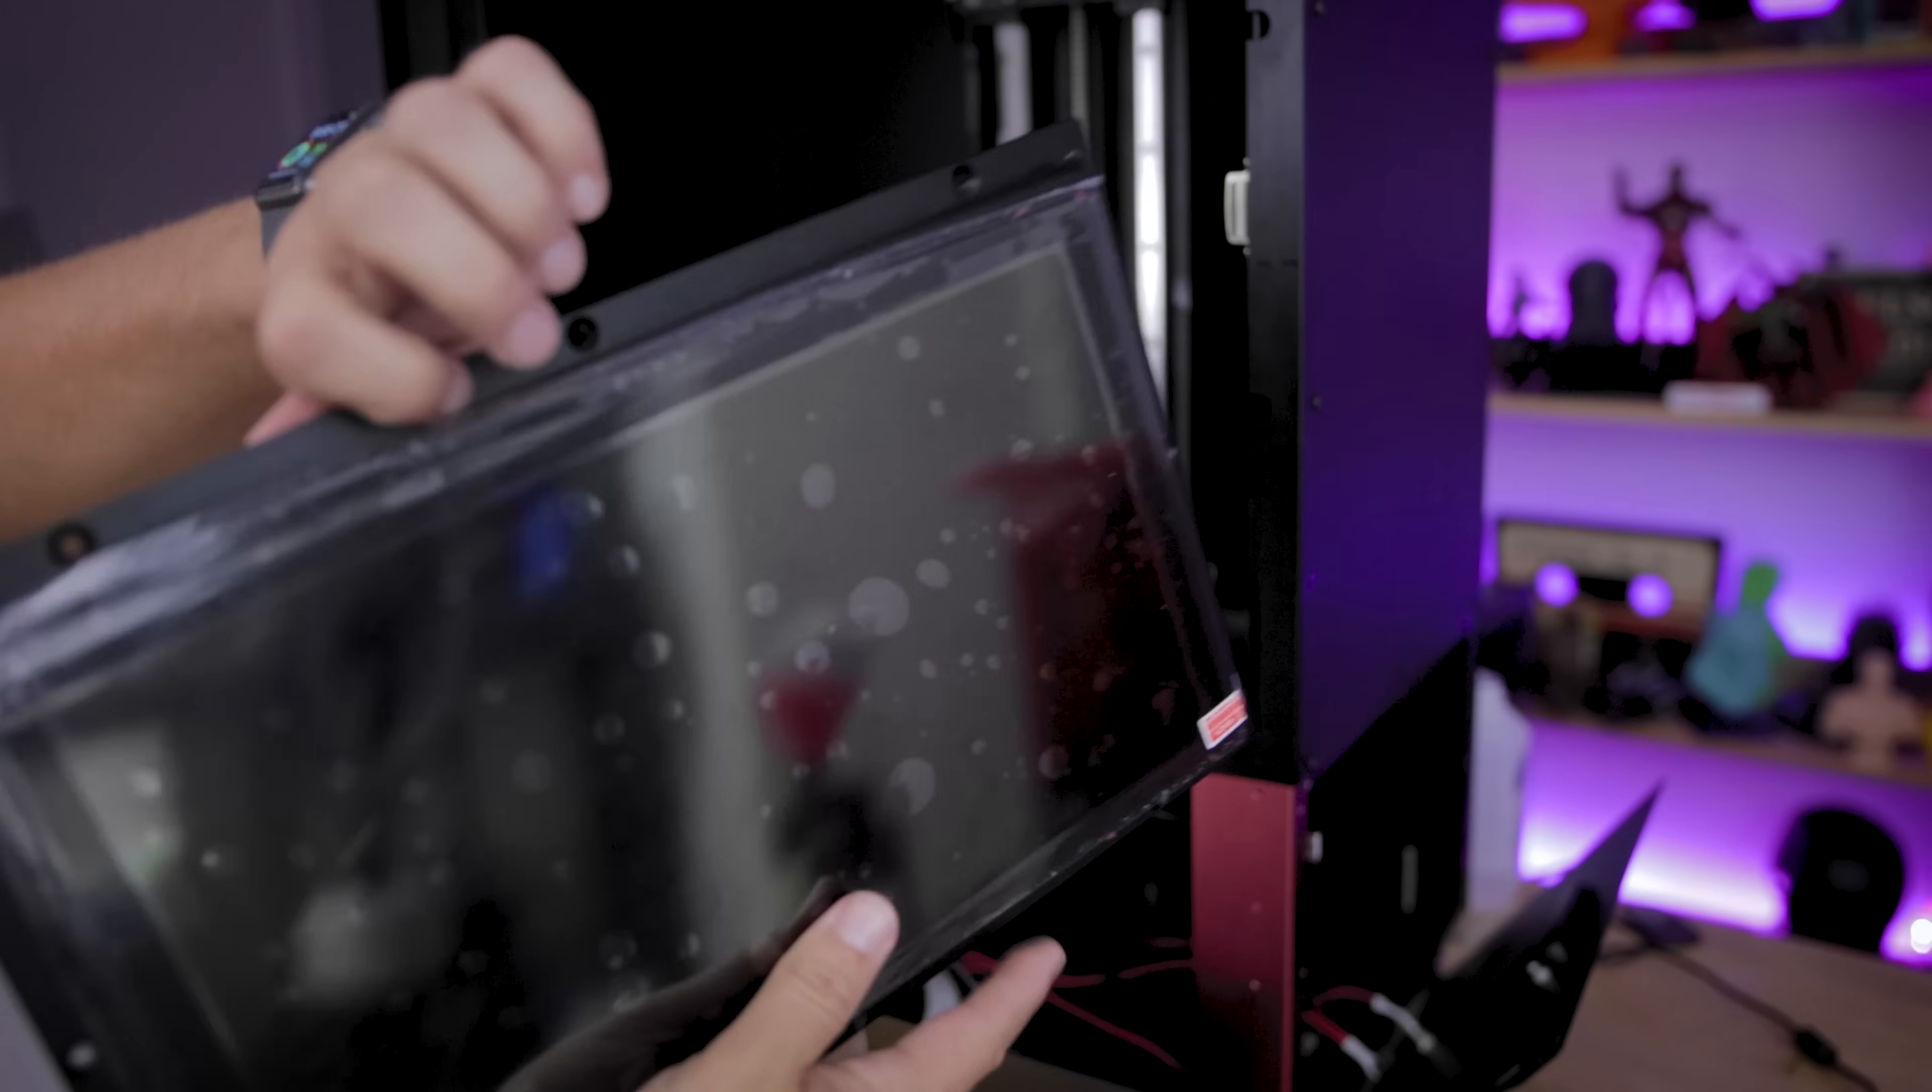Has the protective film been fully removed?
No.